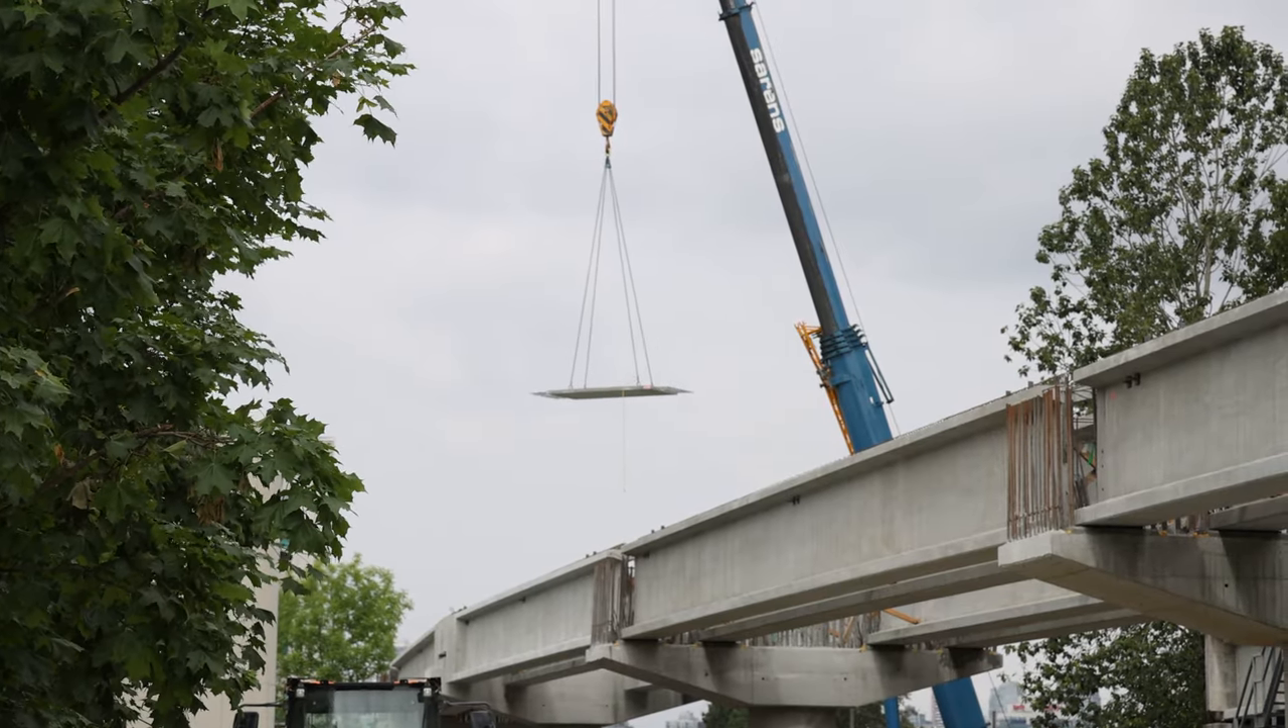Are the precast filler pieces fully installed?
No.